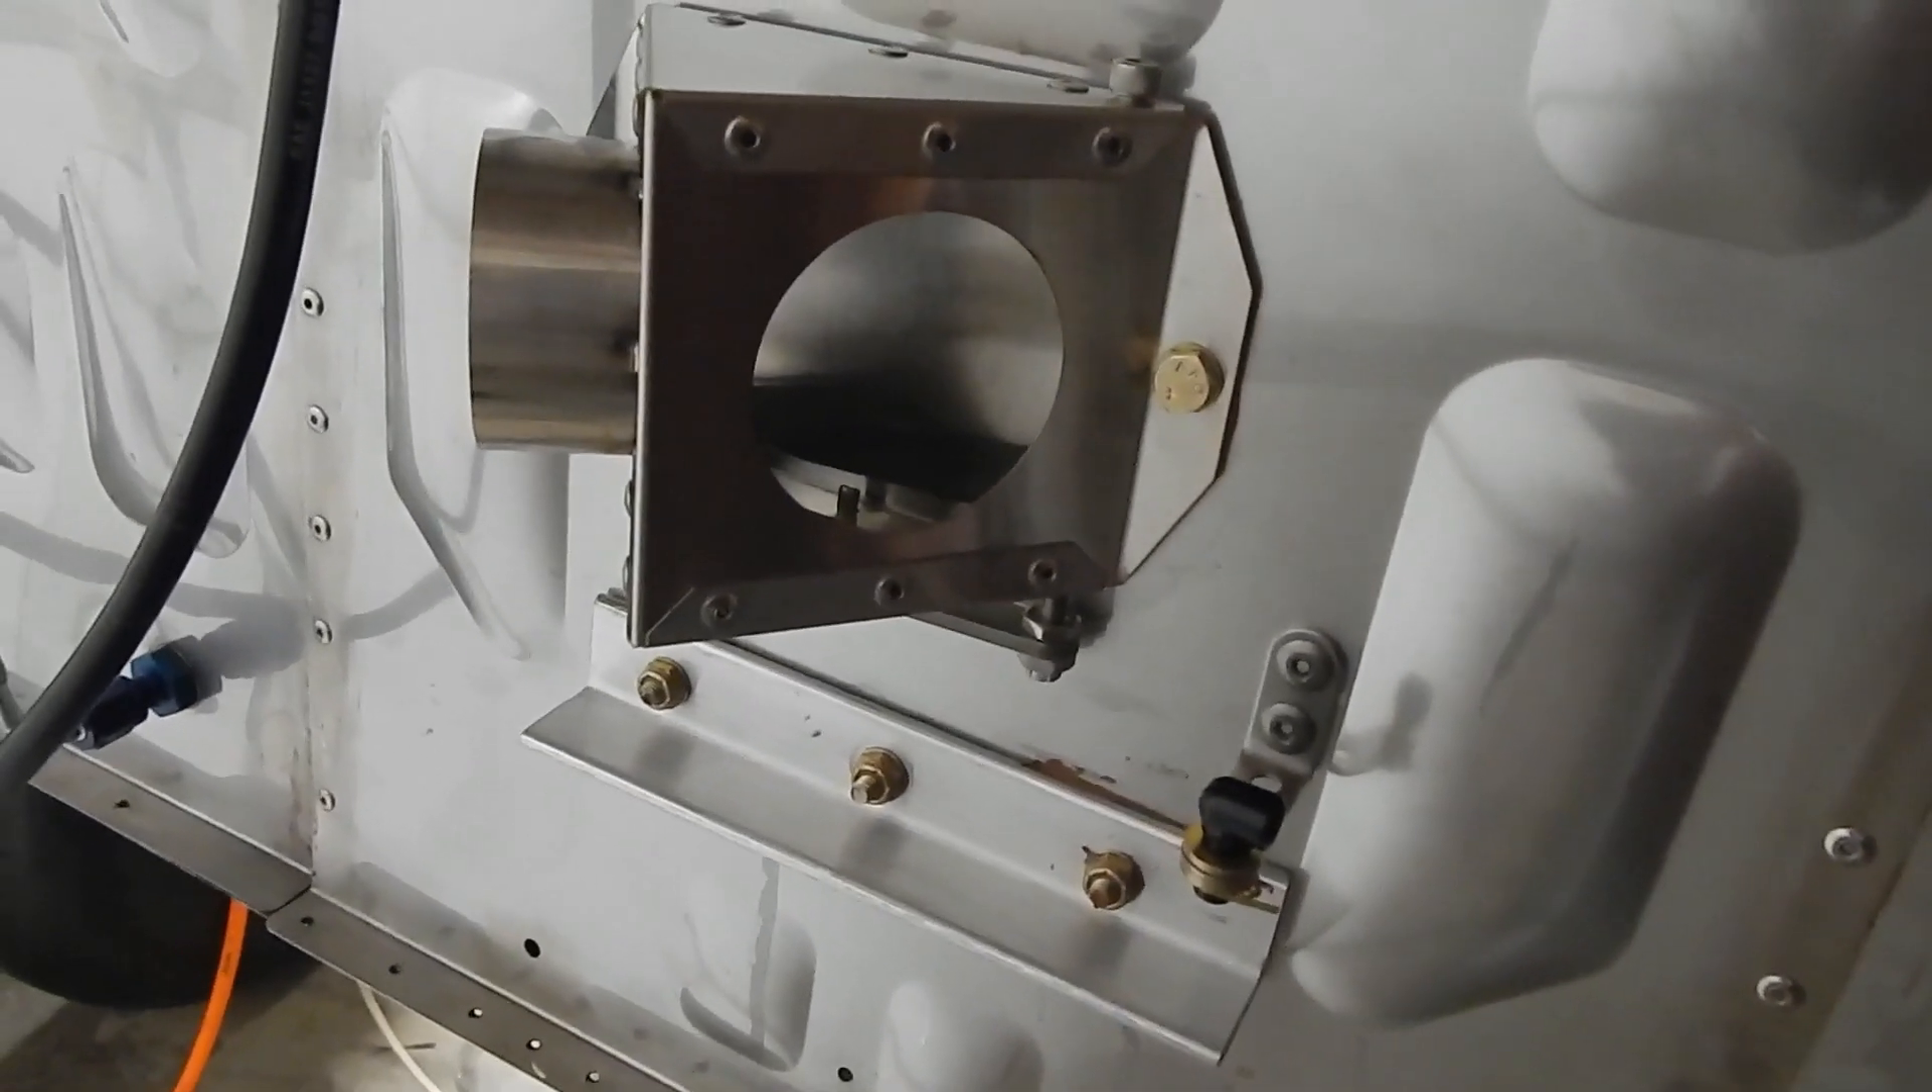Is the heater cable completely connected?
No.